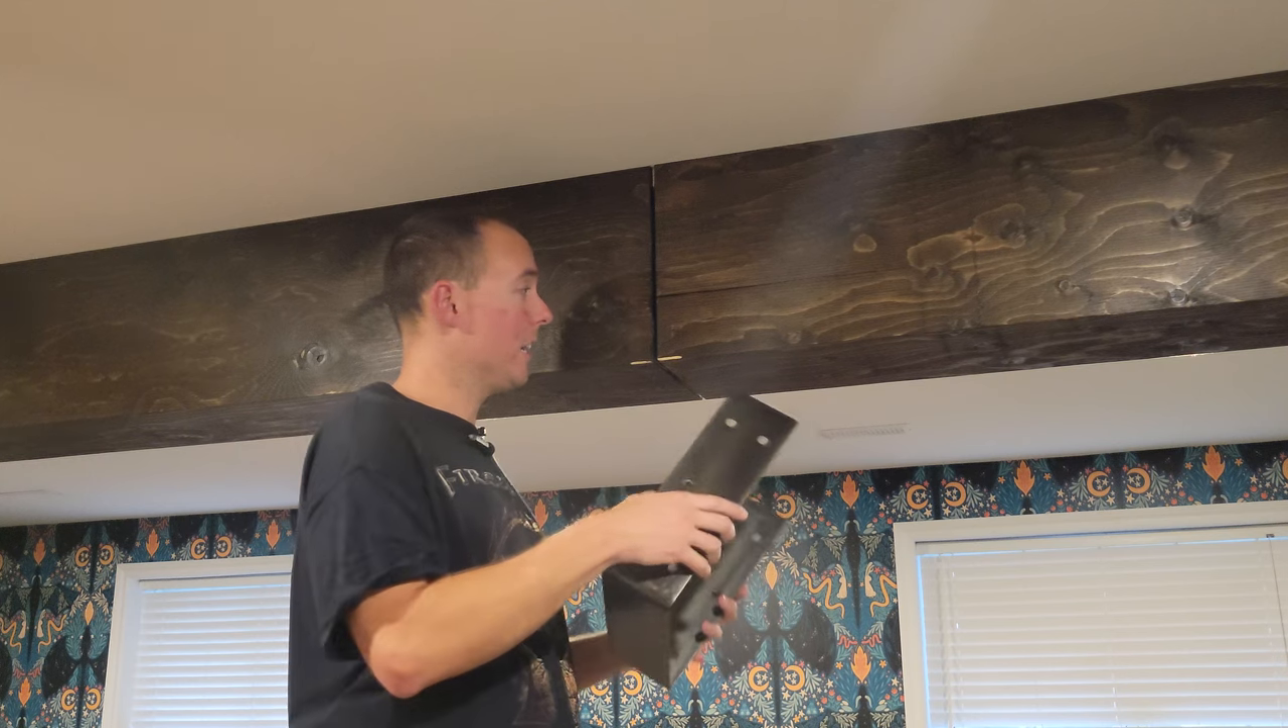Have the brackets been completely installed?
No.